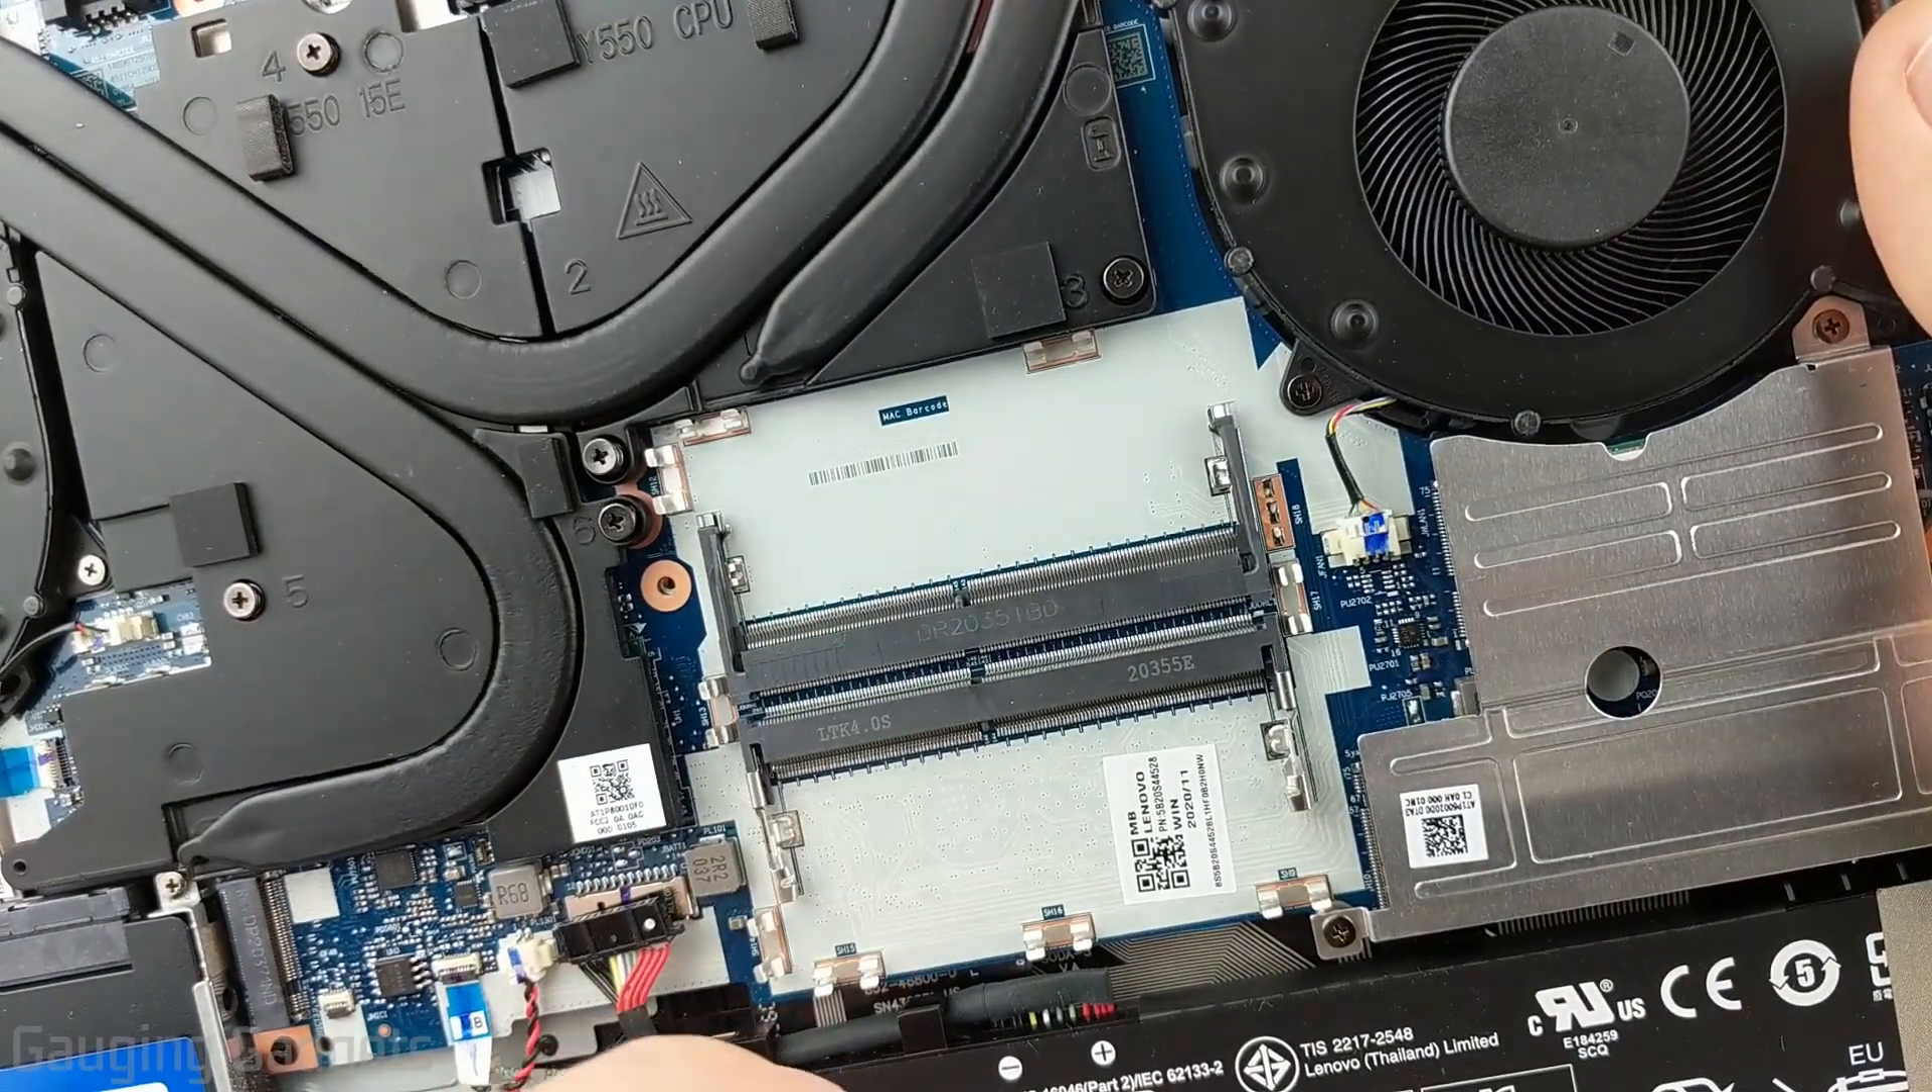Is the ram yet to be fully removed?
No.